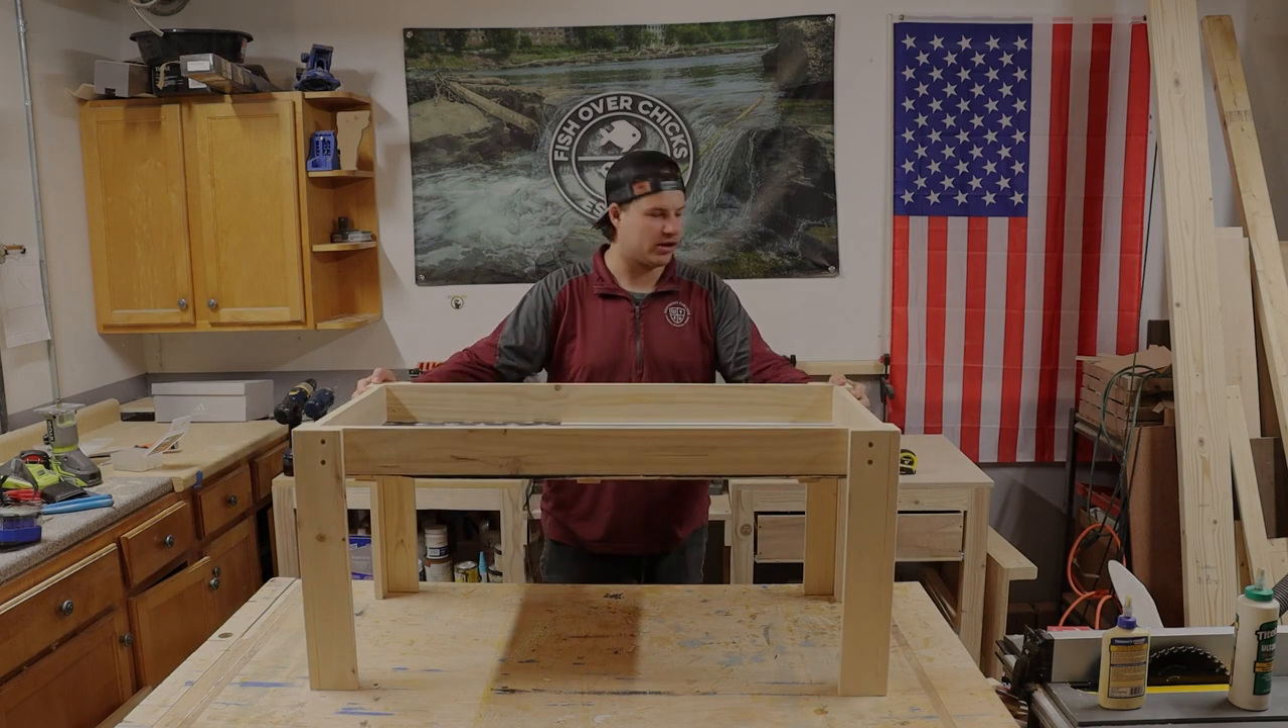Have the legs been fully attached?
Yes.